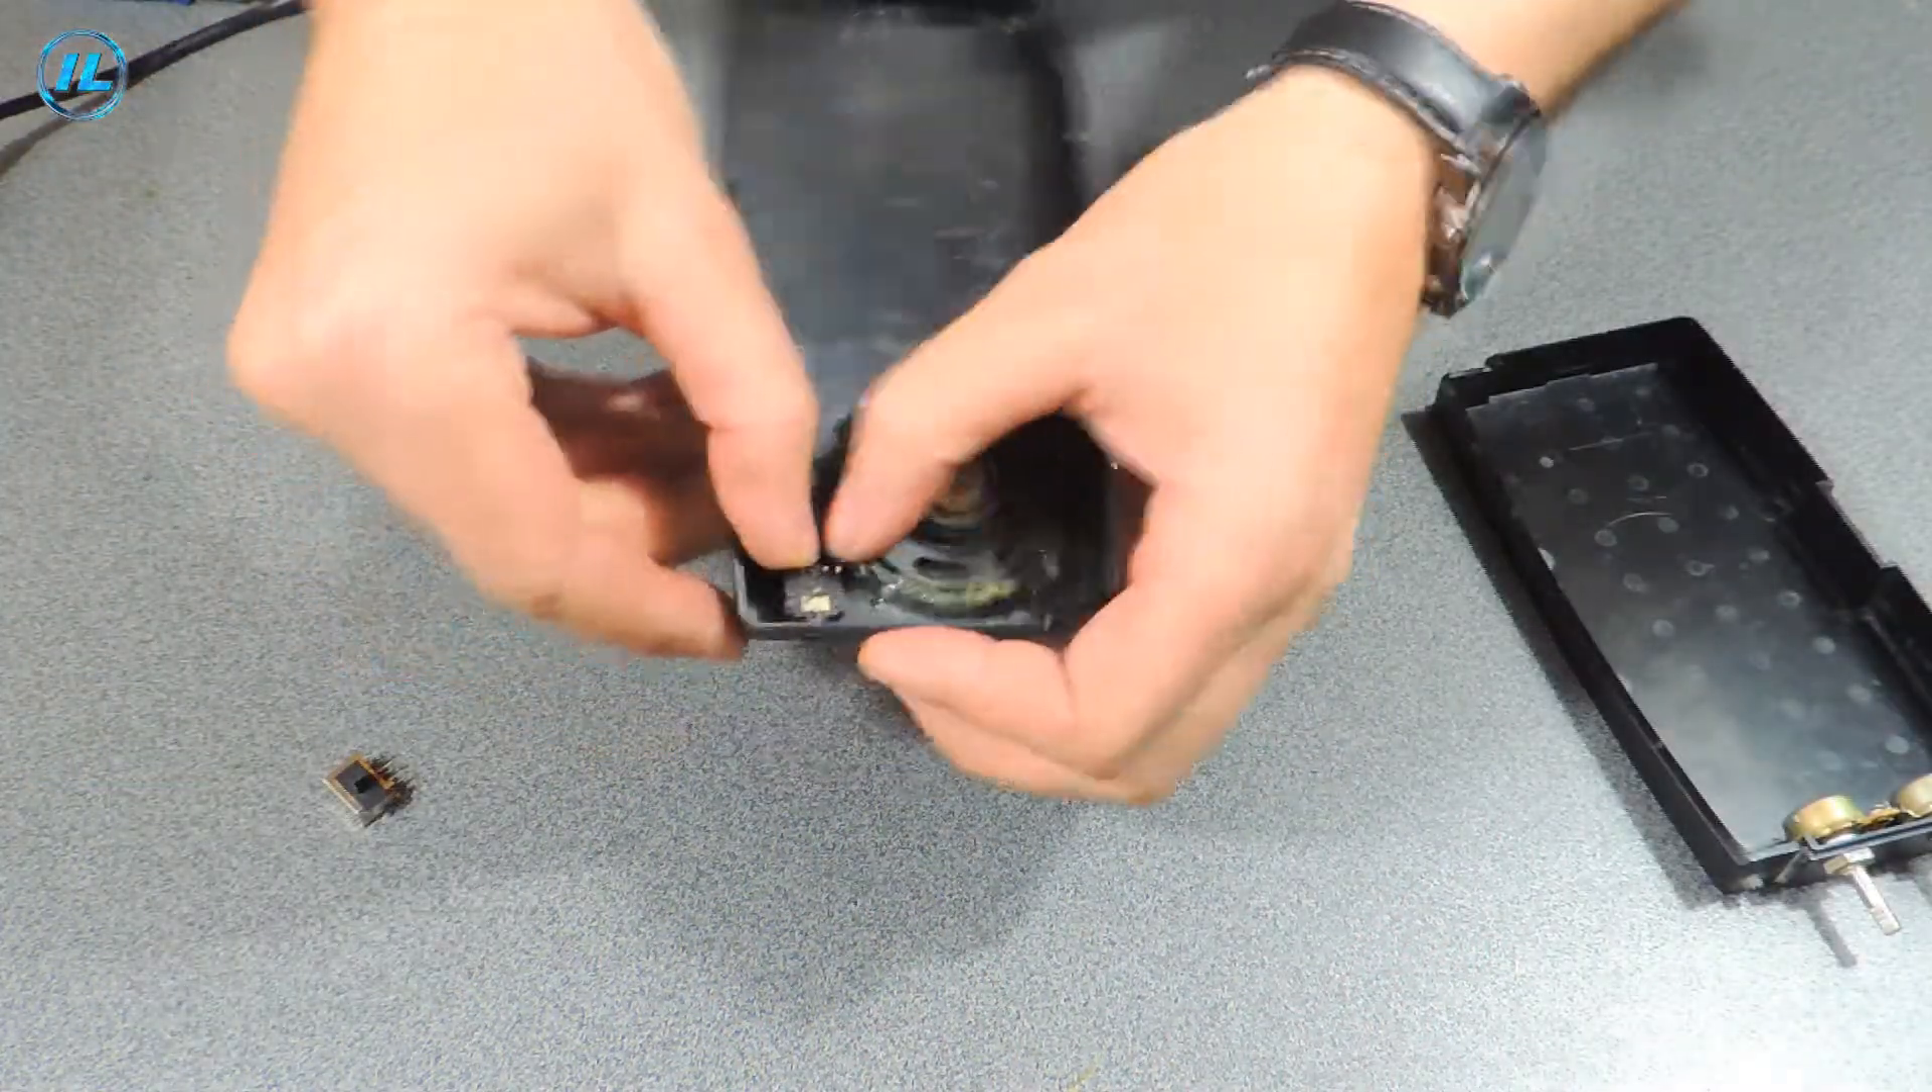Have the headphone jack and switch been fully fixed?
No.